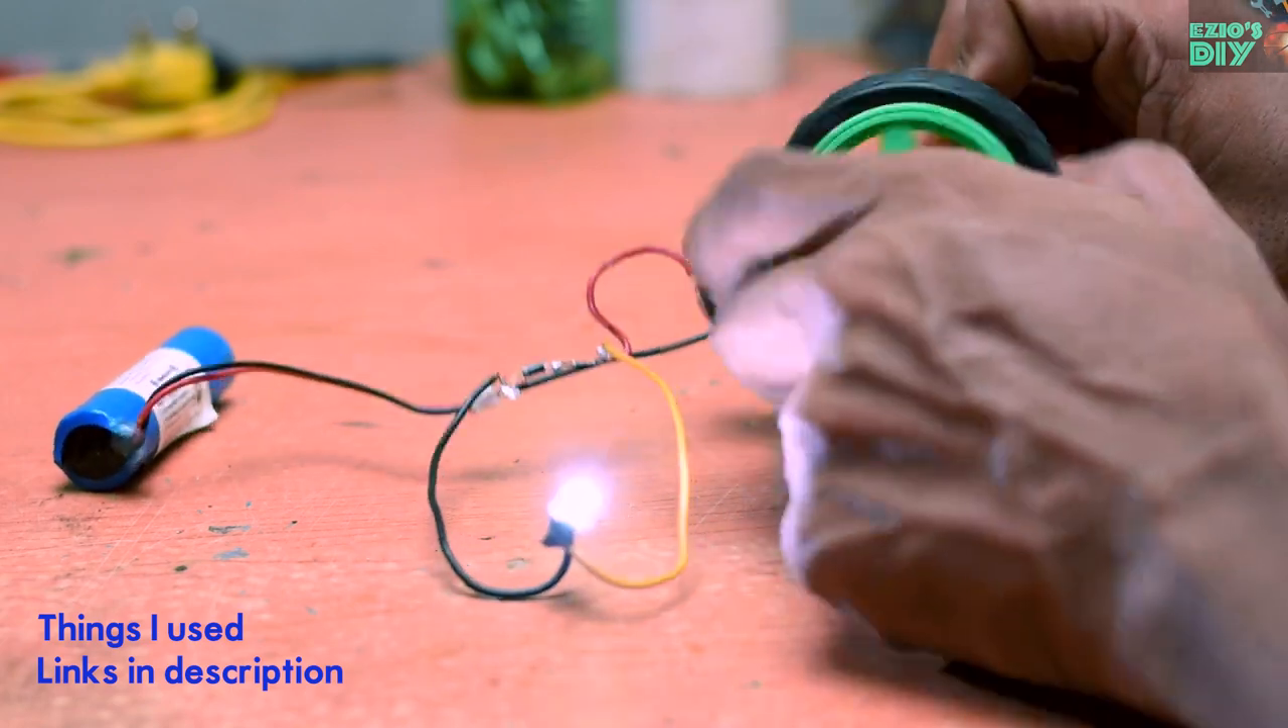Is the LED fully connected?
Yes.